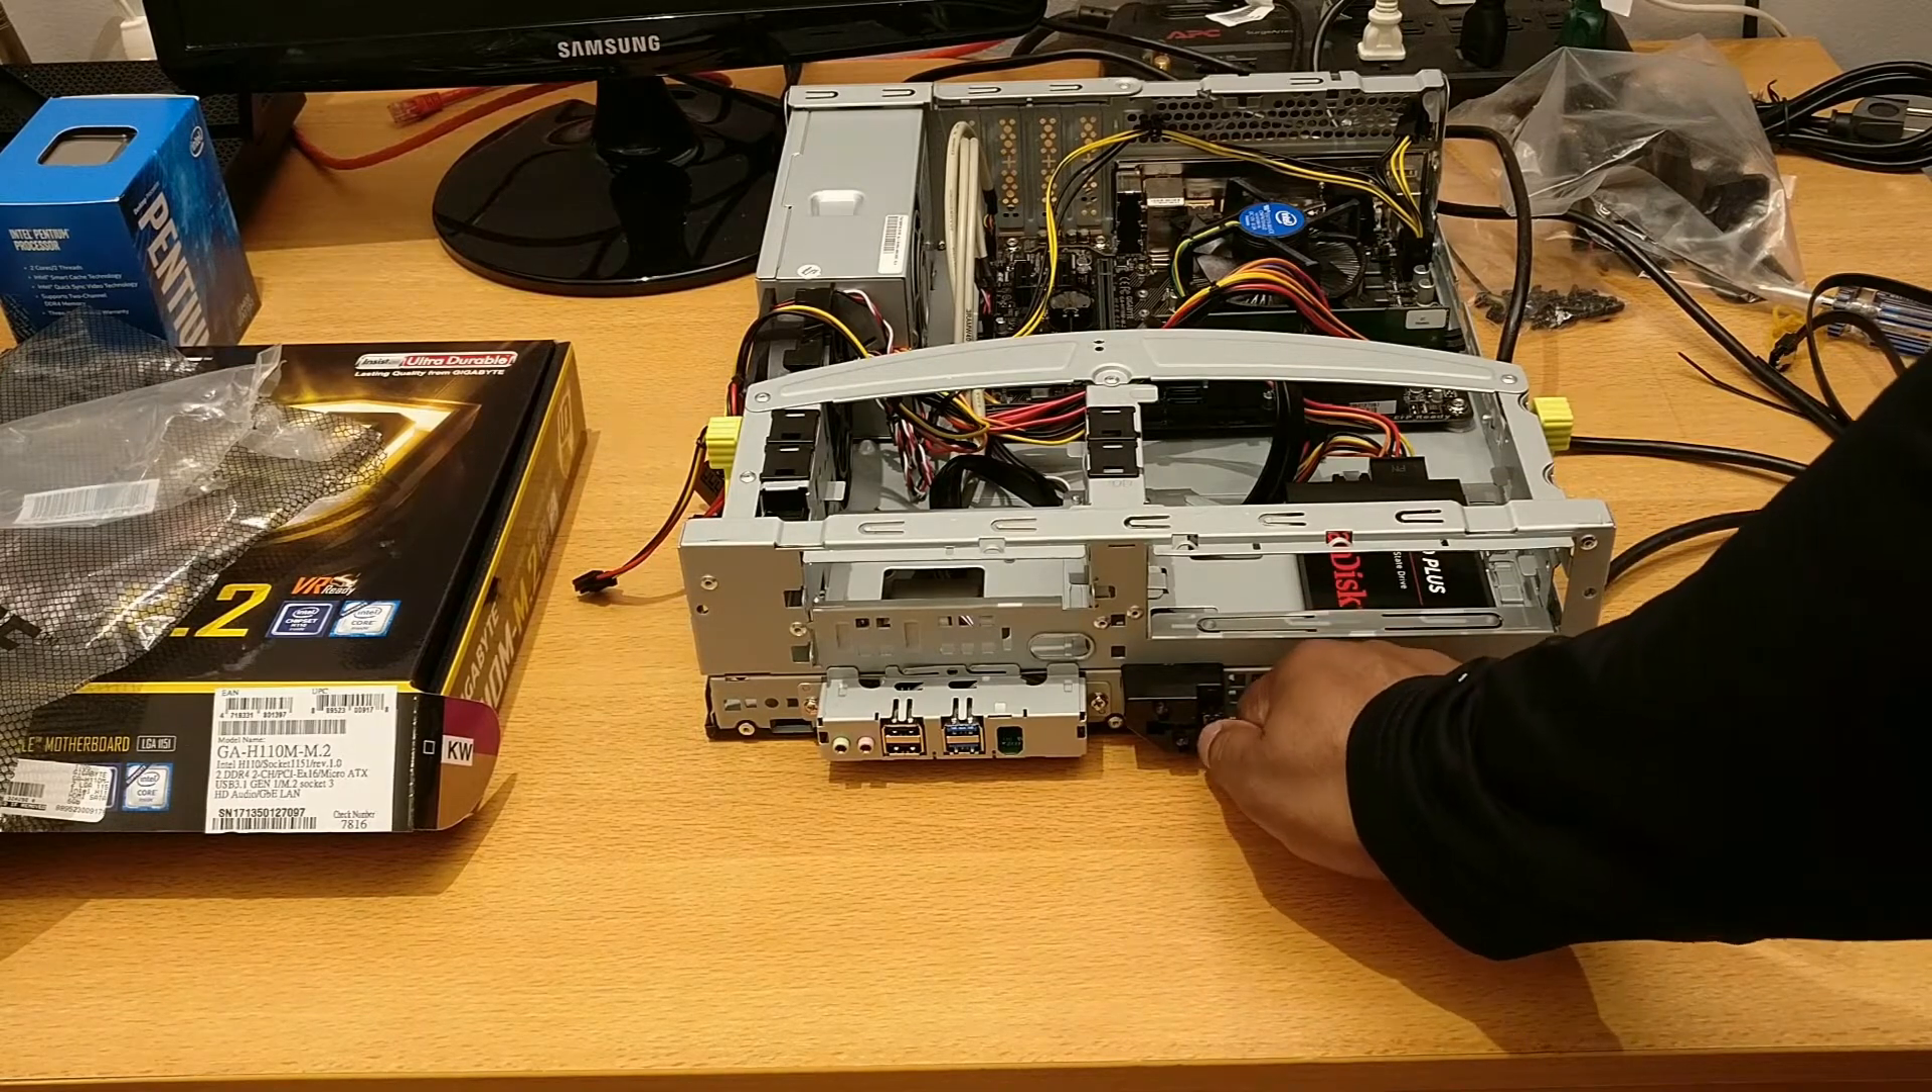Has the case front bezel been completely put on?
No.